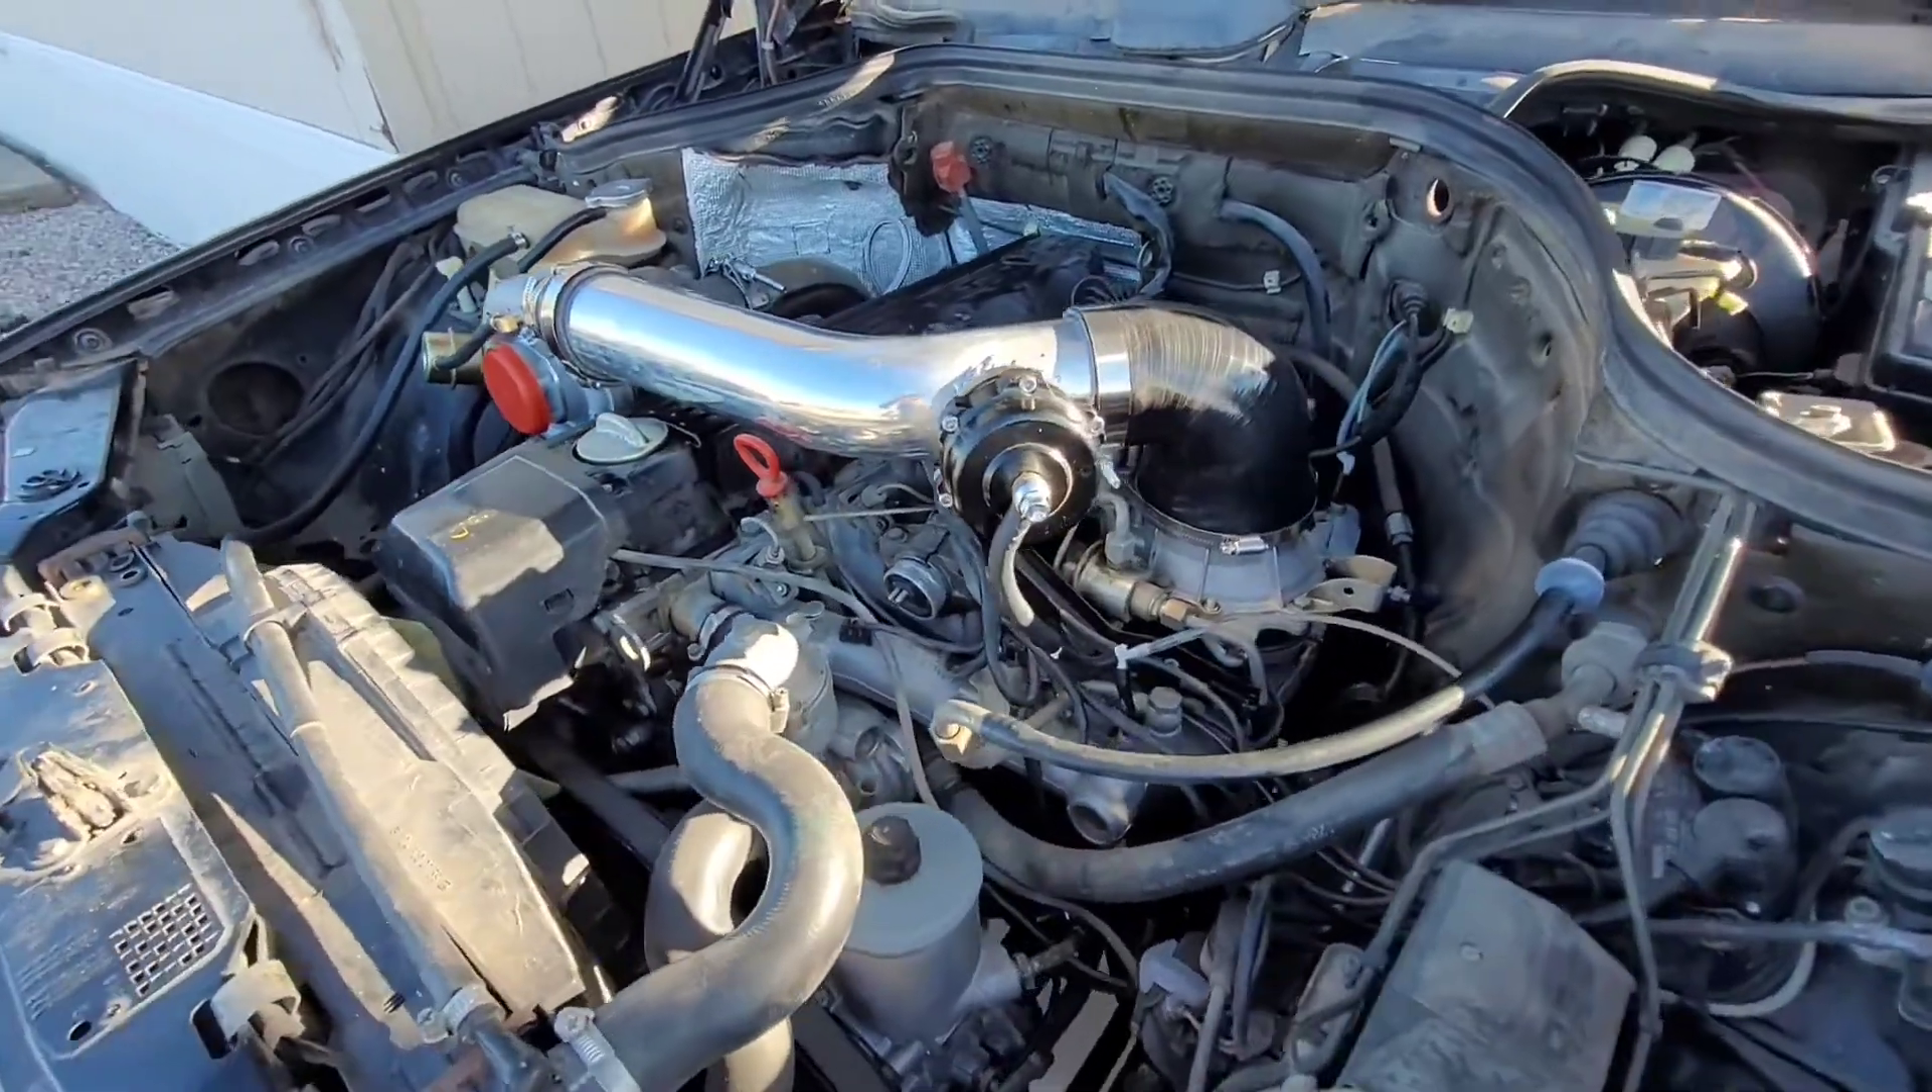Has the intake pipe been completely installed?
Yes.